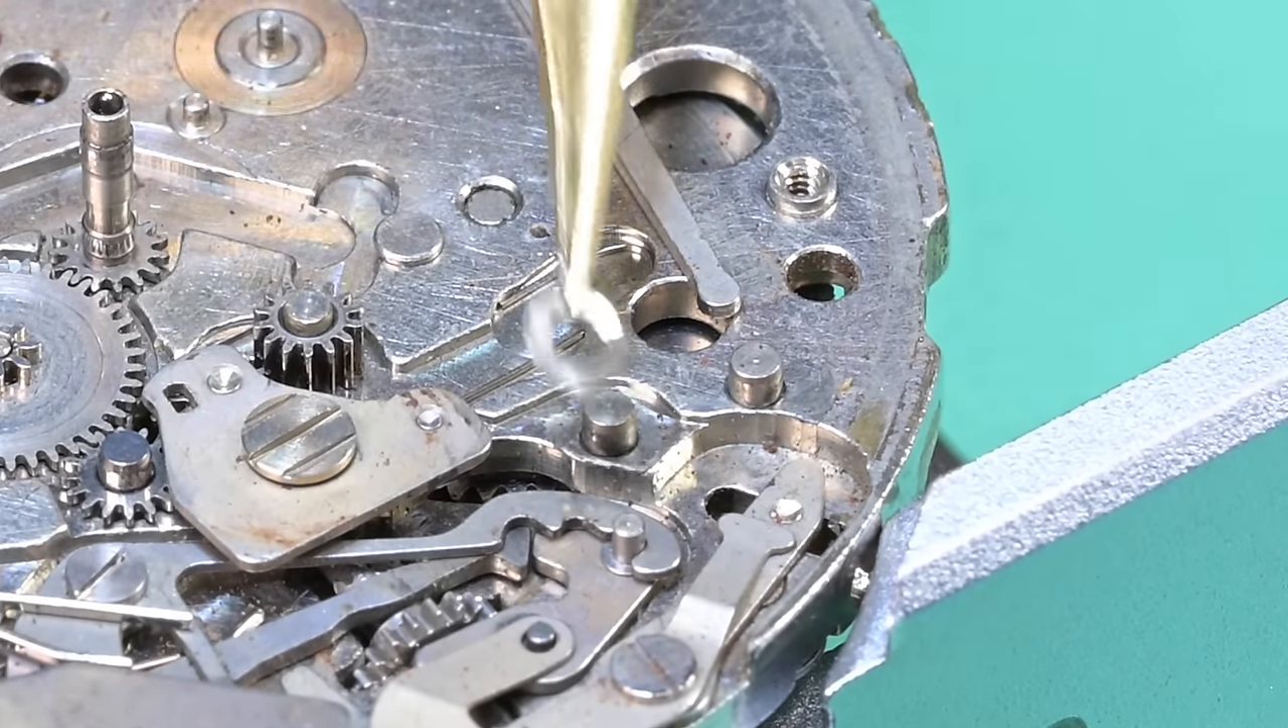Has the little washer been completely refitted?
No.